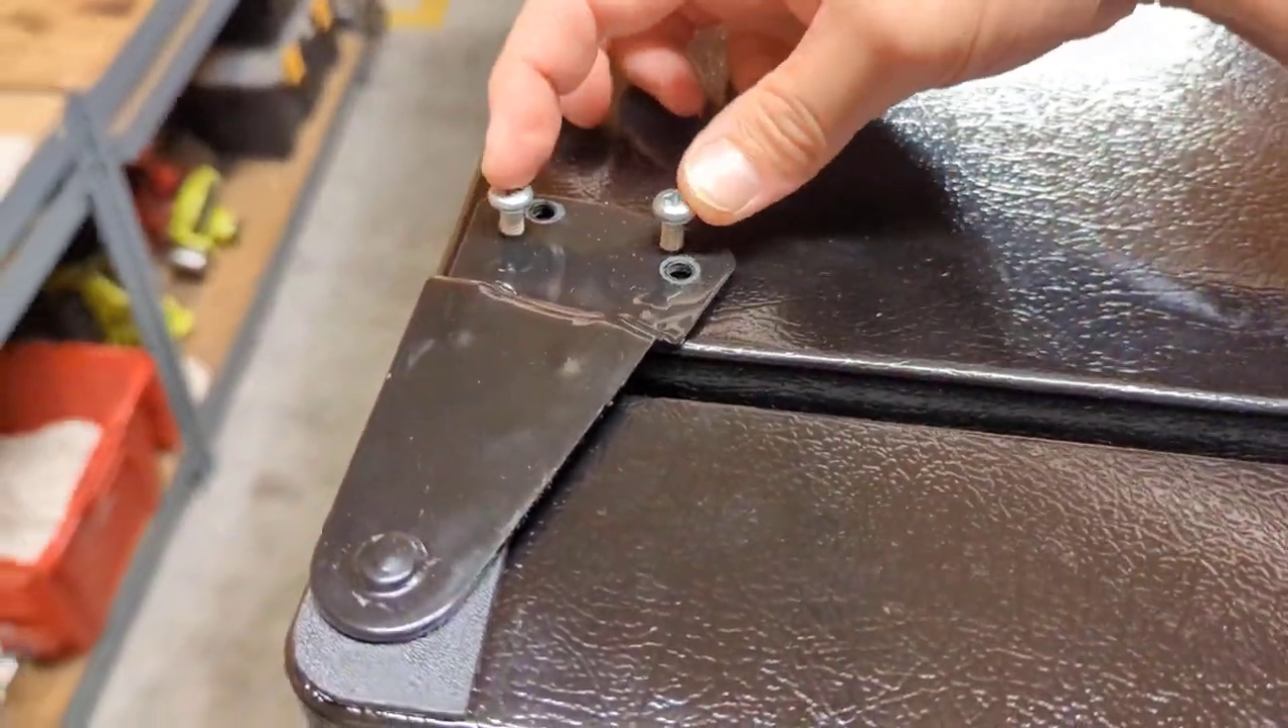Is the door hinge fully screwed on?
No.